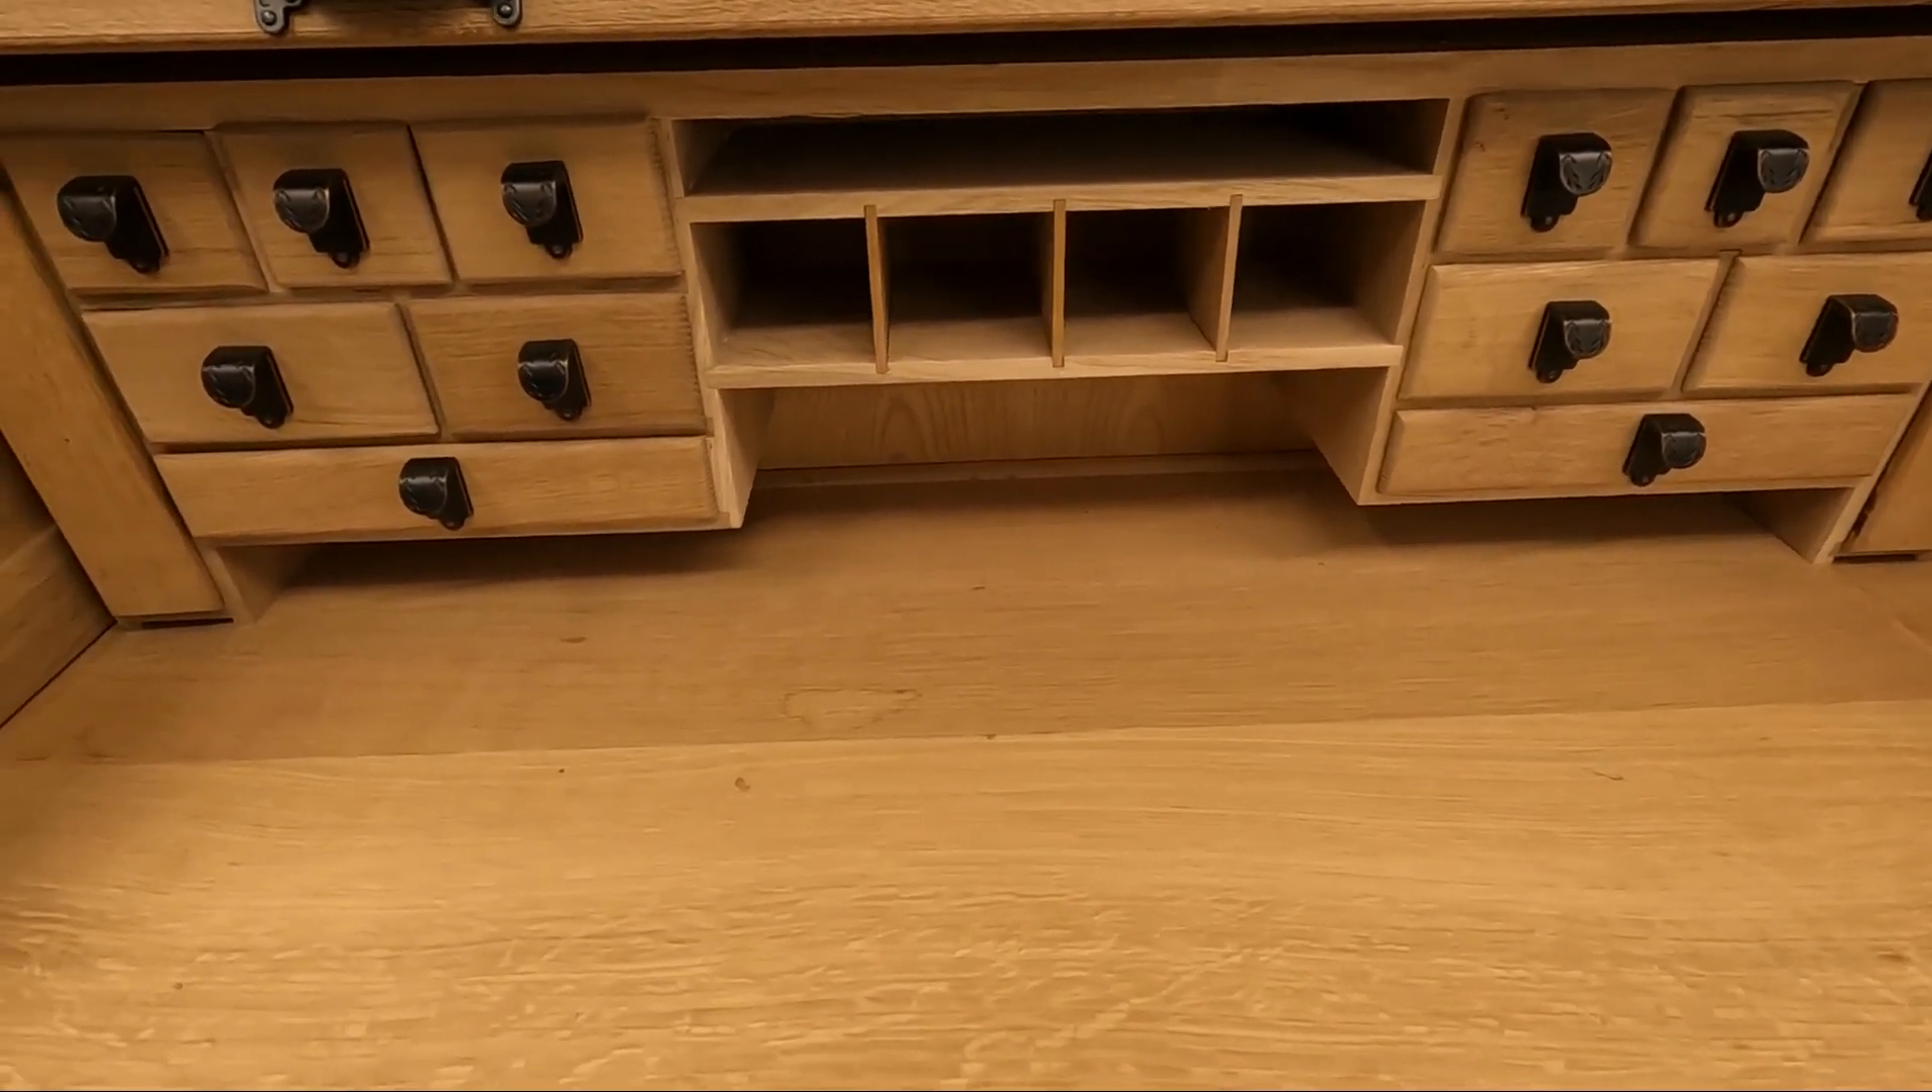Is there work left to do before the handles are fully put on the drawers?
No.